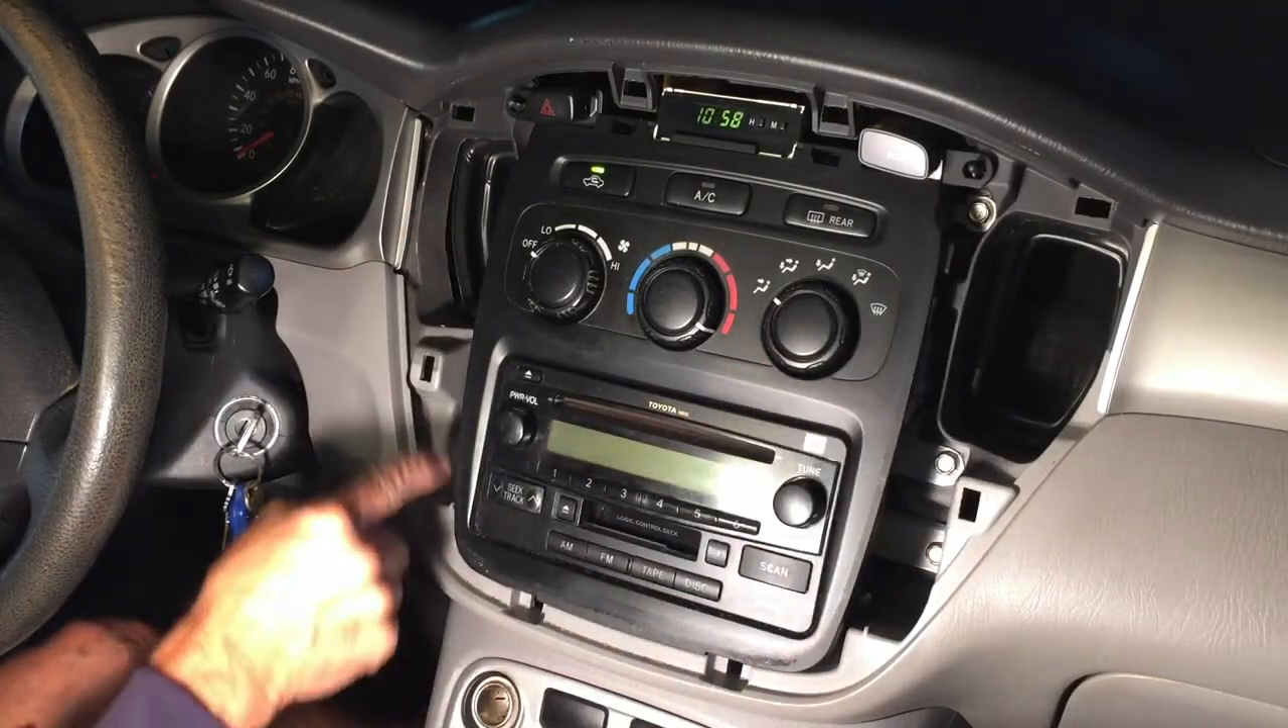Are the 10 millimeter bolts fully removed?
No.